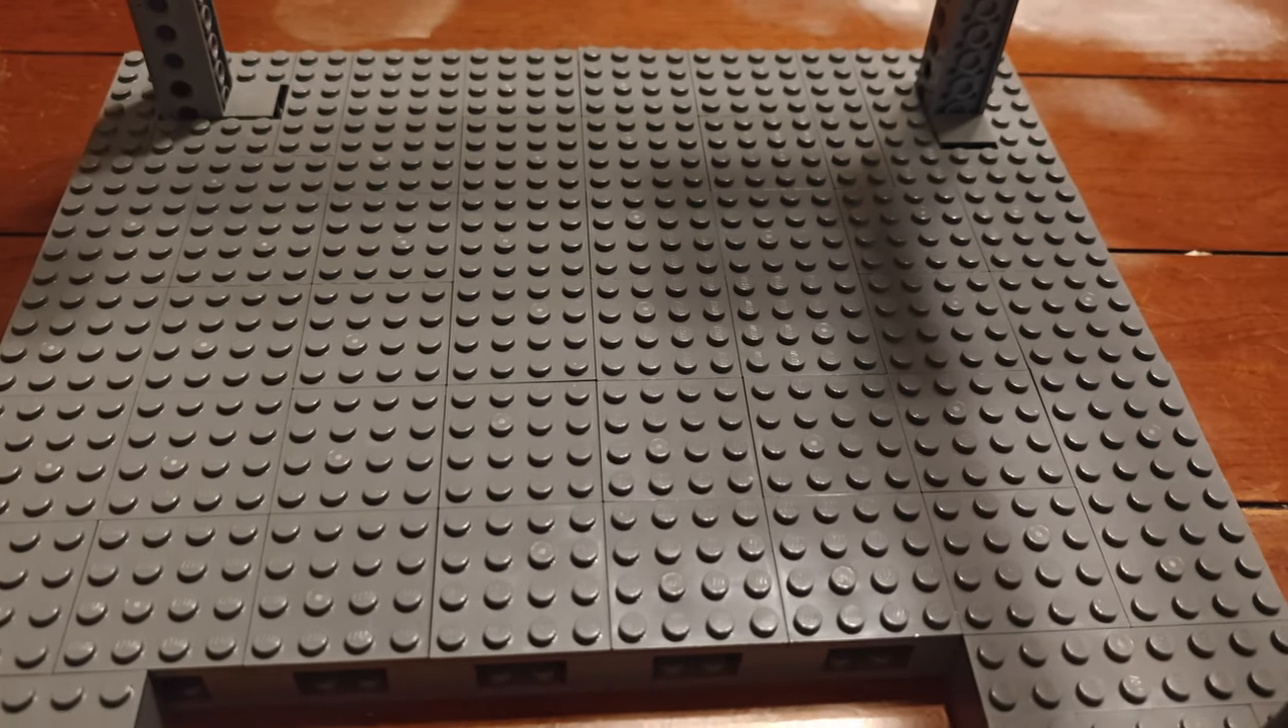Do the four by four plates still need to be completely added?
No.